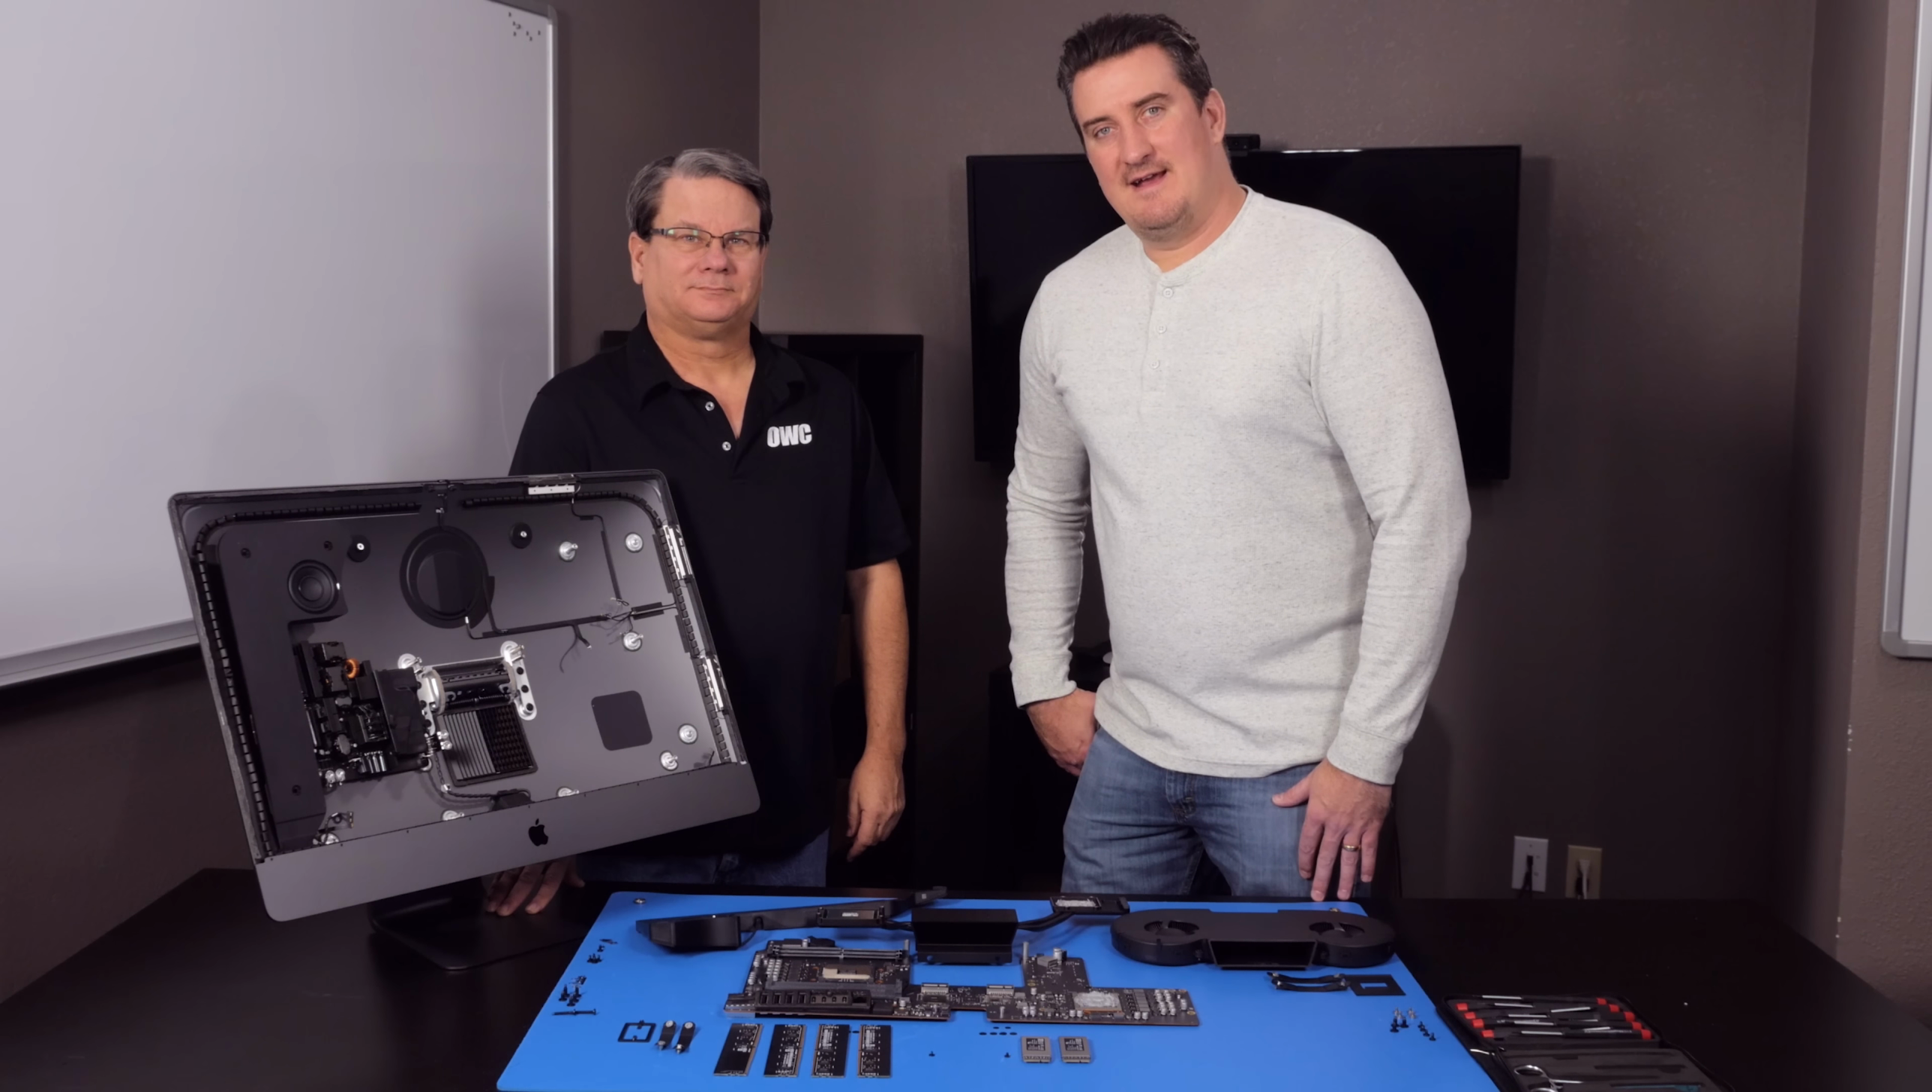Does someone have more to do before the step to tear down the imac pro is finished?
No.